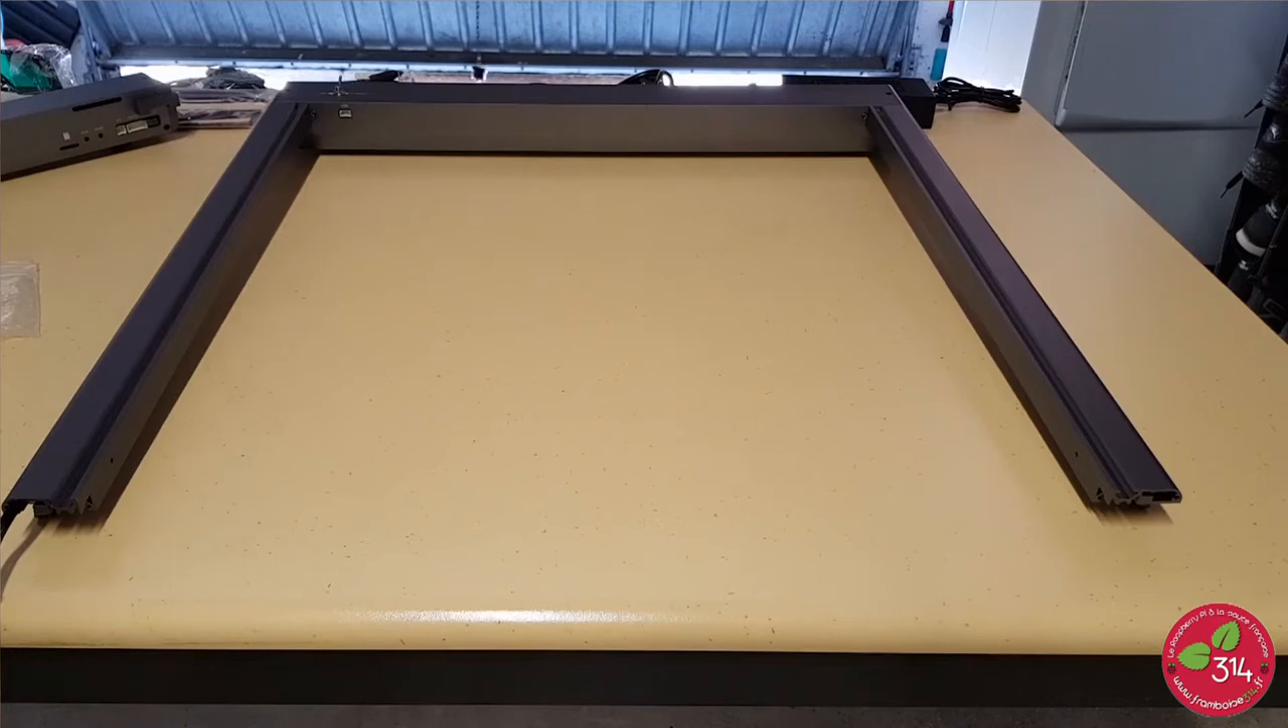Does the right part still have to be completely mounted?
No.